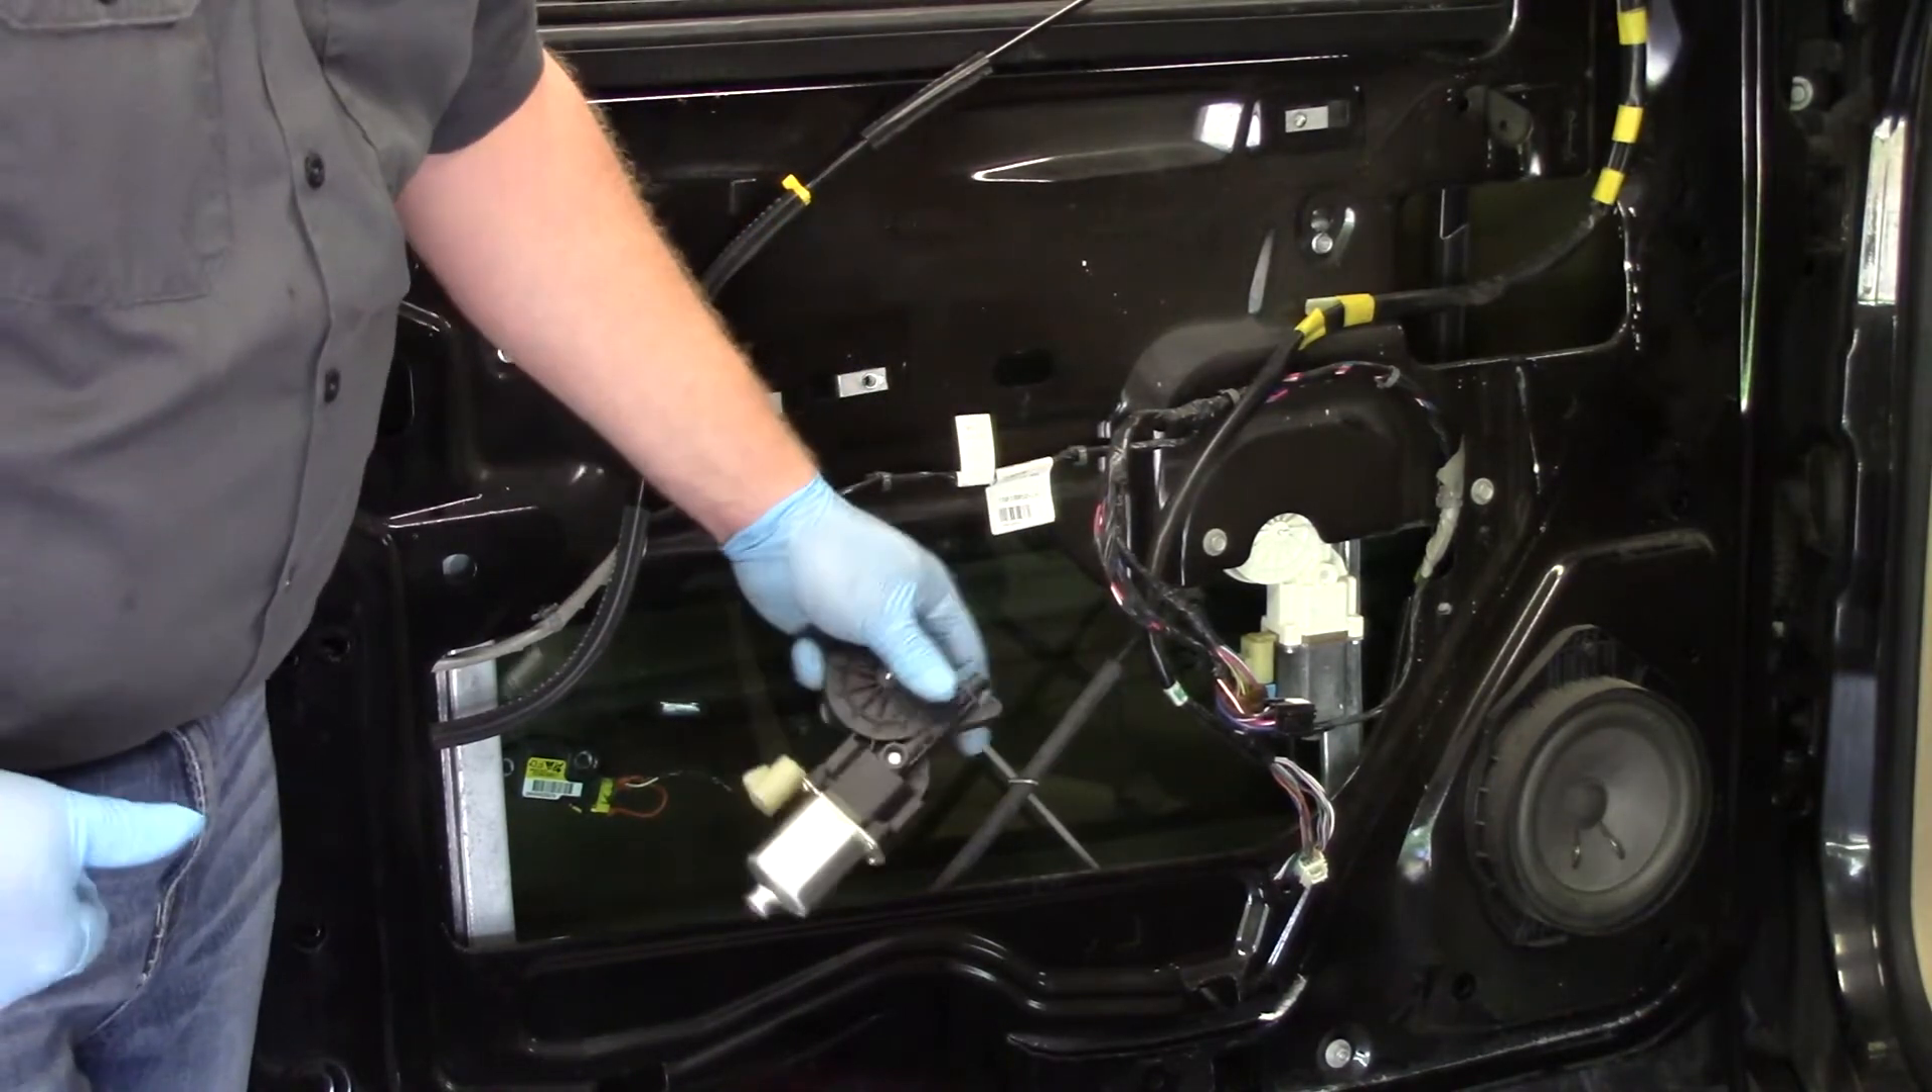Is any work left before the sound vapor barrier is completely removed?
No.